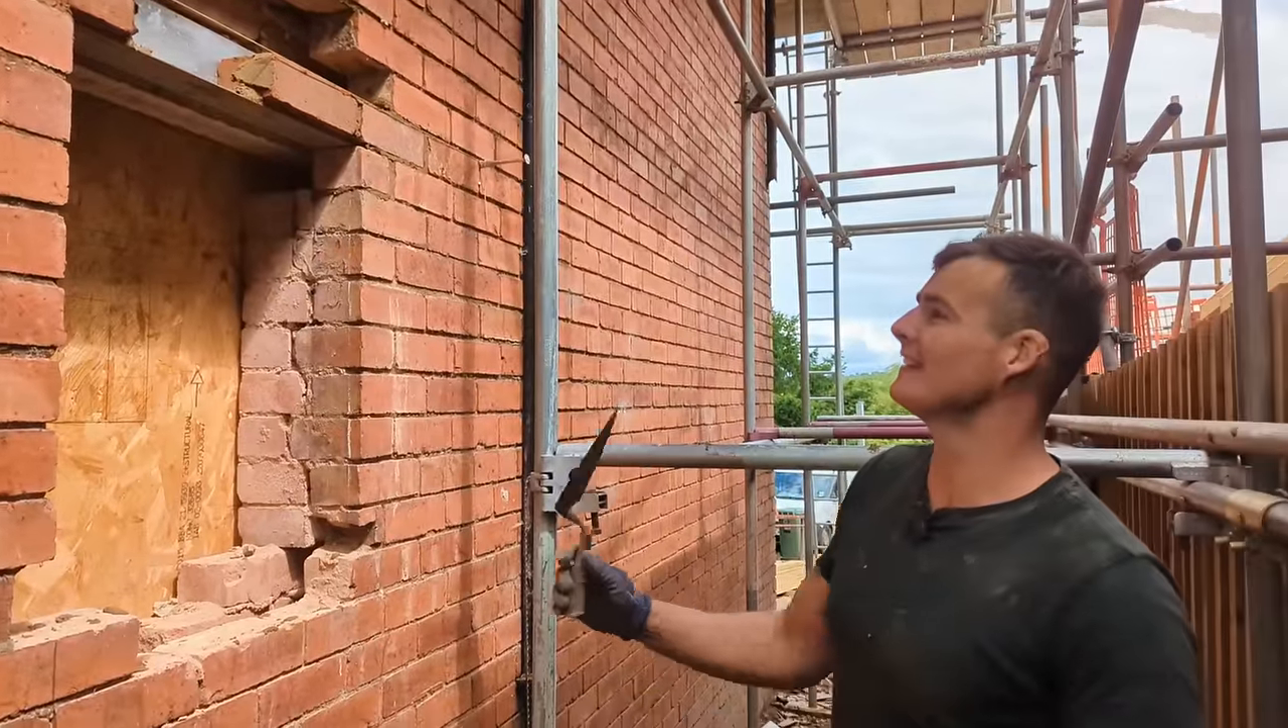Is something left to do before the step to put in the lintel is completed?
No.